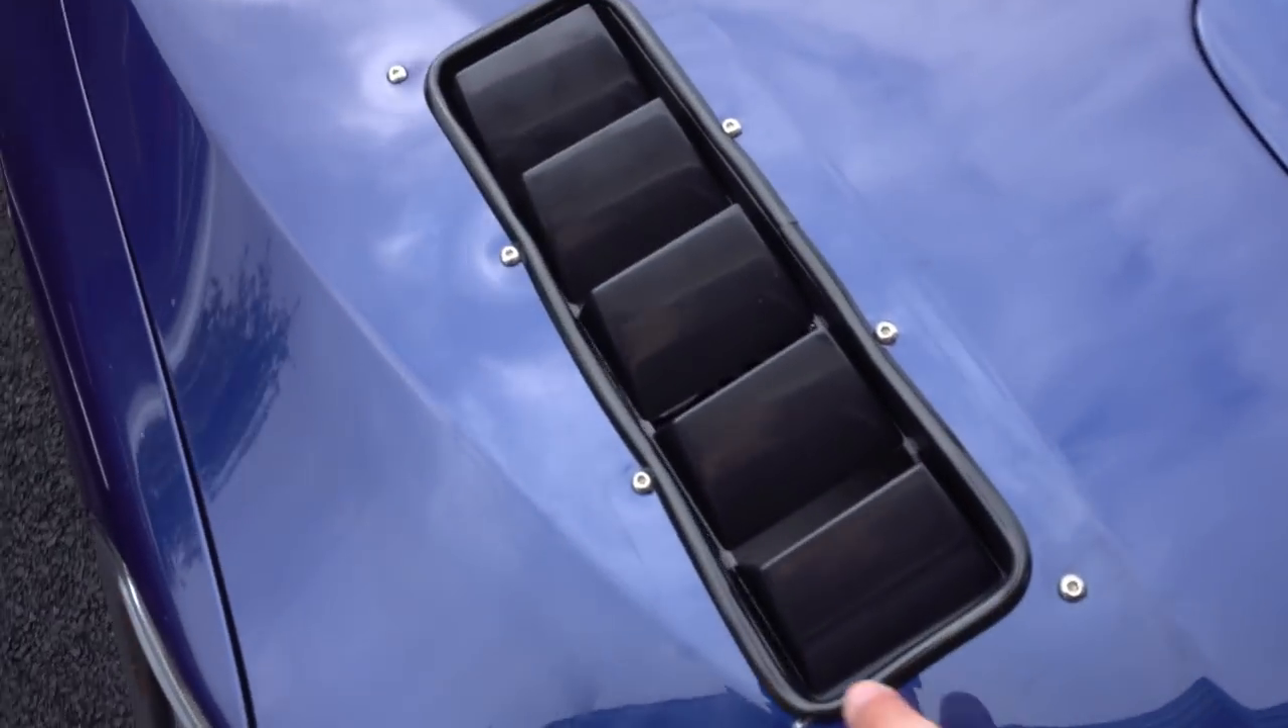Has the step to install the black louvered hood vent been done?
Yes.